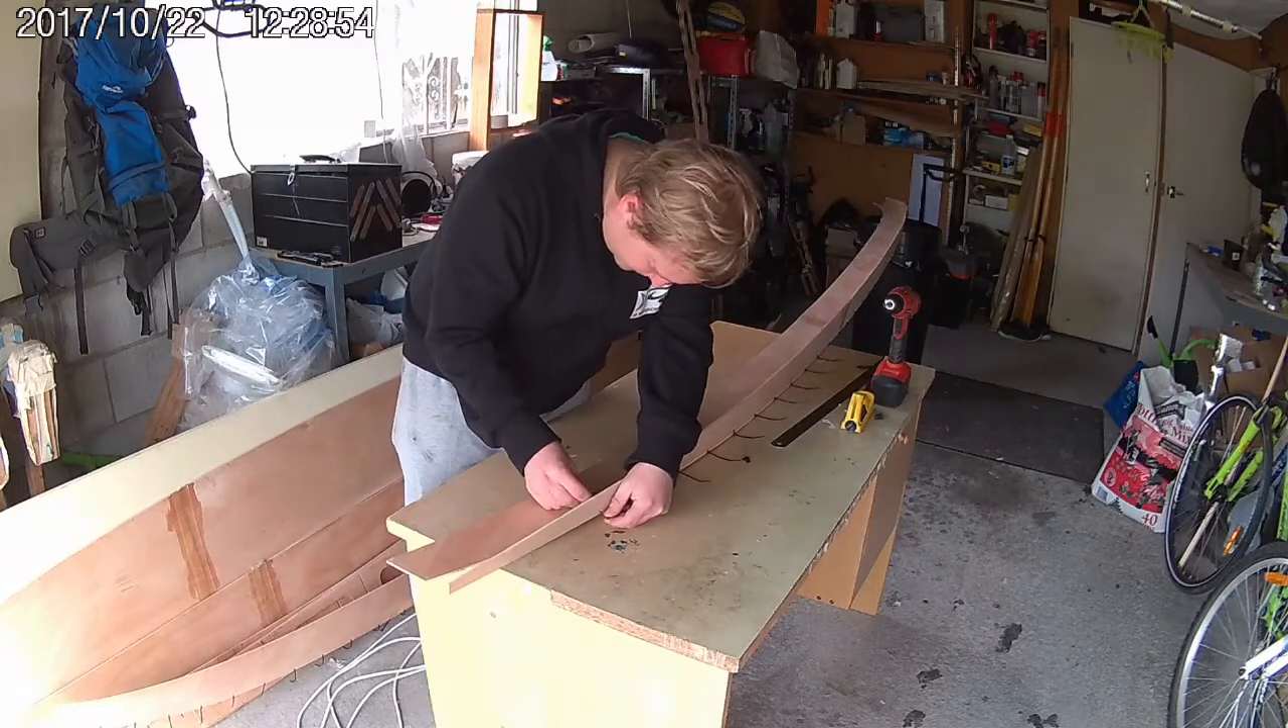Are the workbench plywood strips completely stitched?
No.